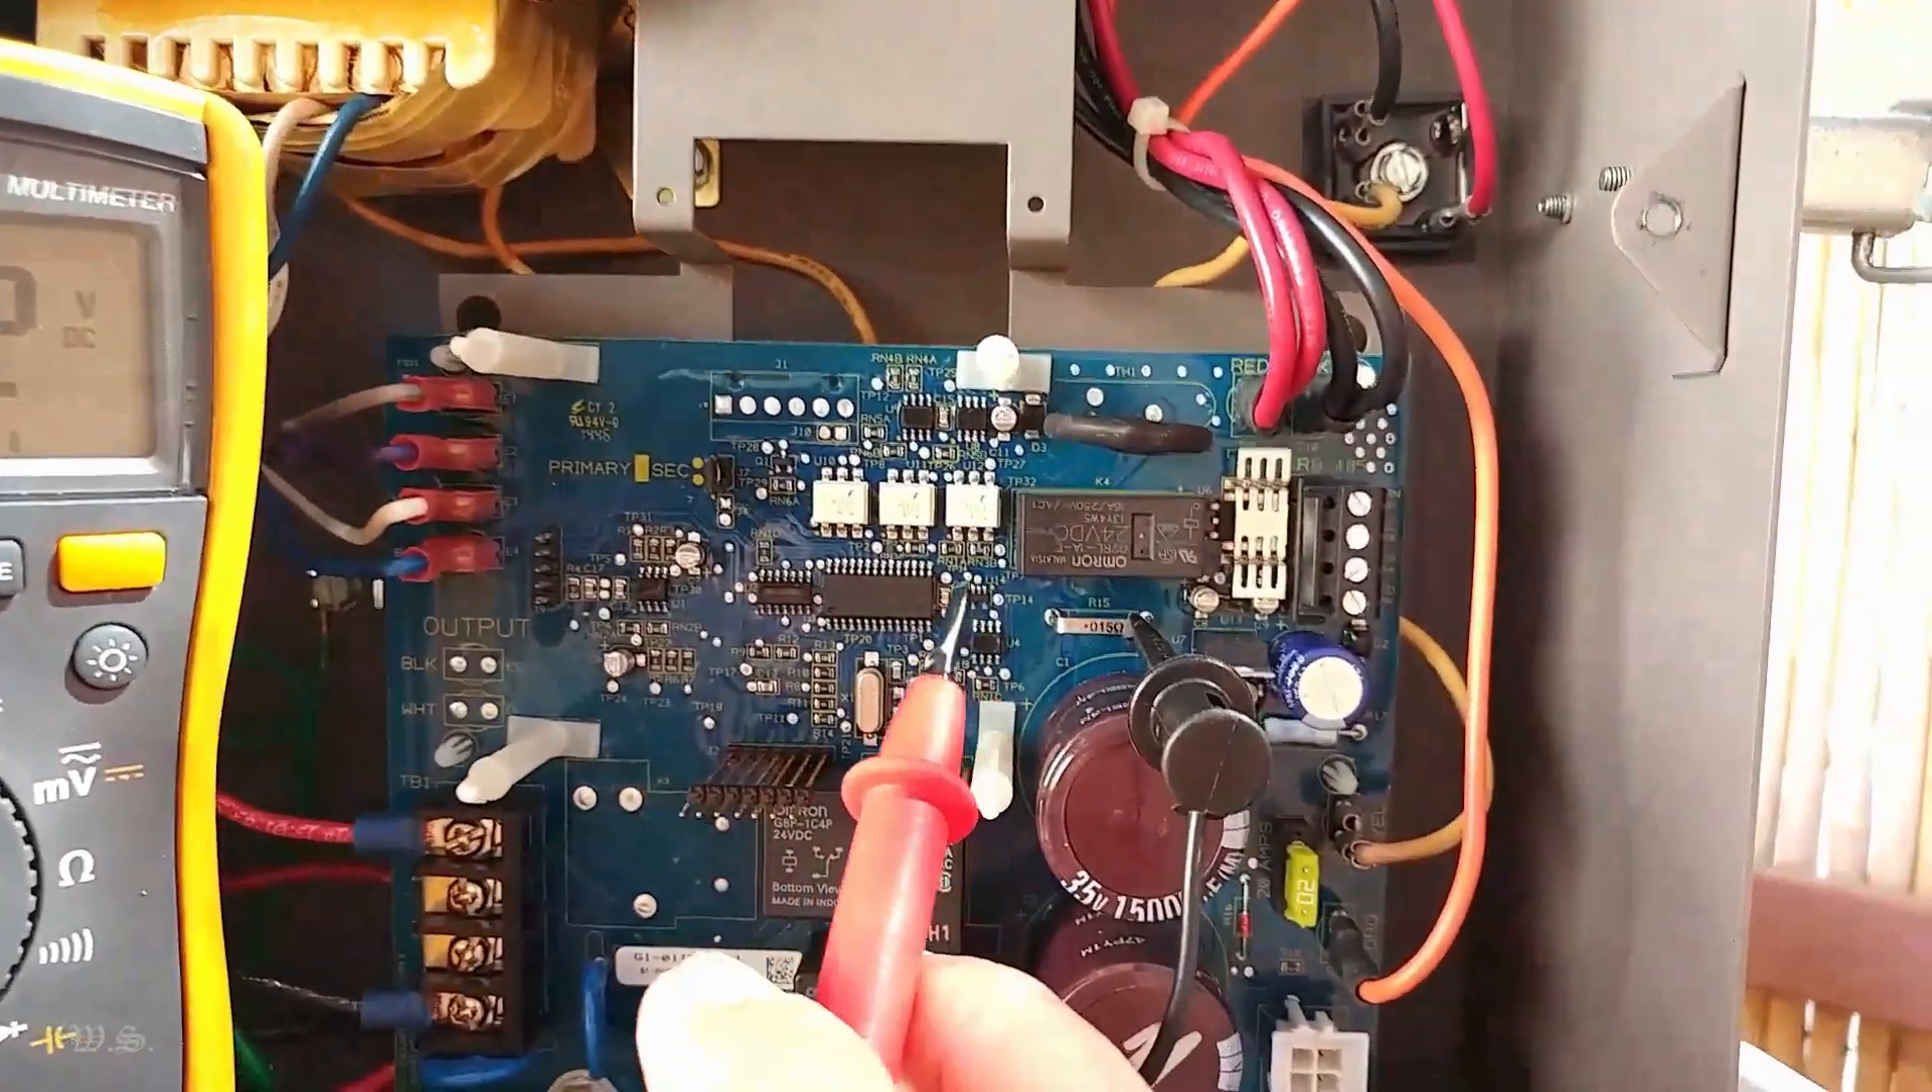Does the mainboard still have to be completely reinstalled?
No.